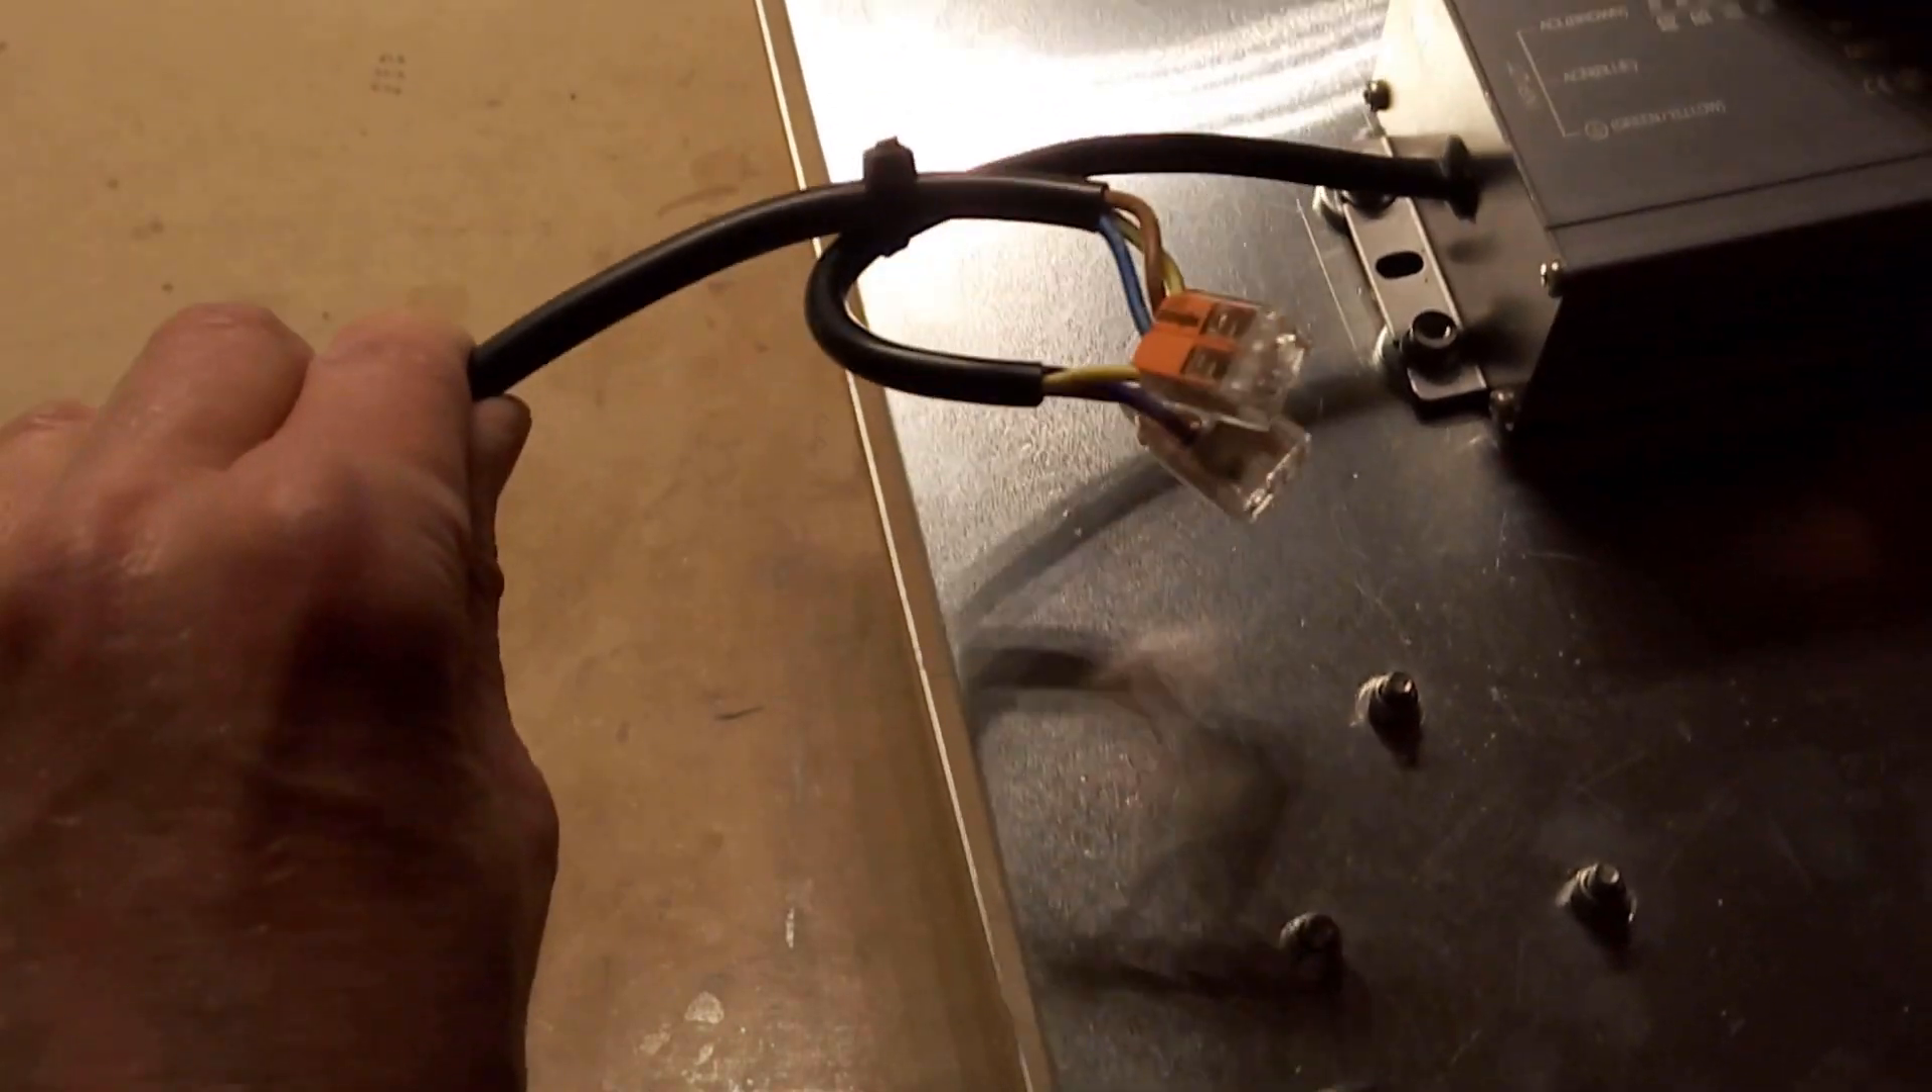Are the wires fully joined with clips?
Yes.